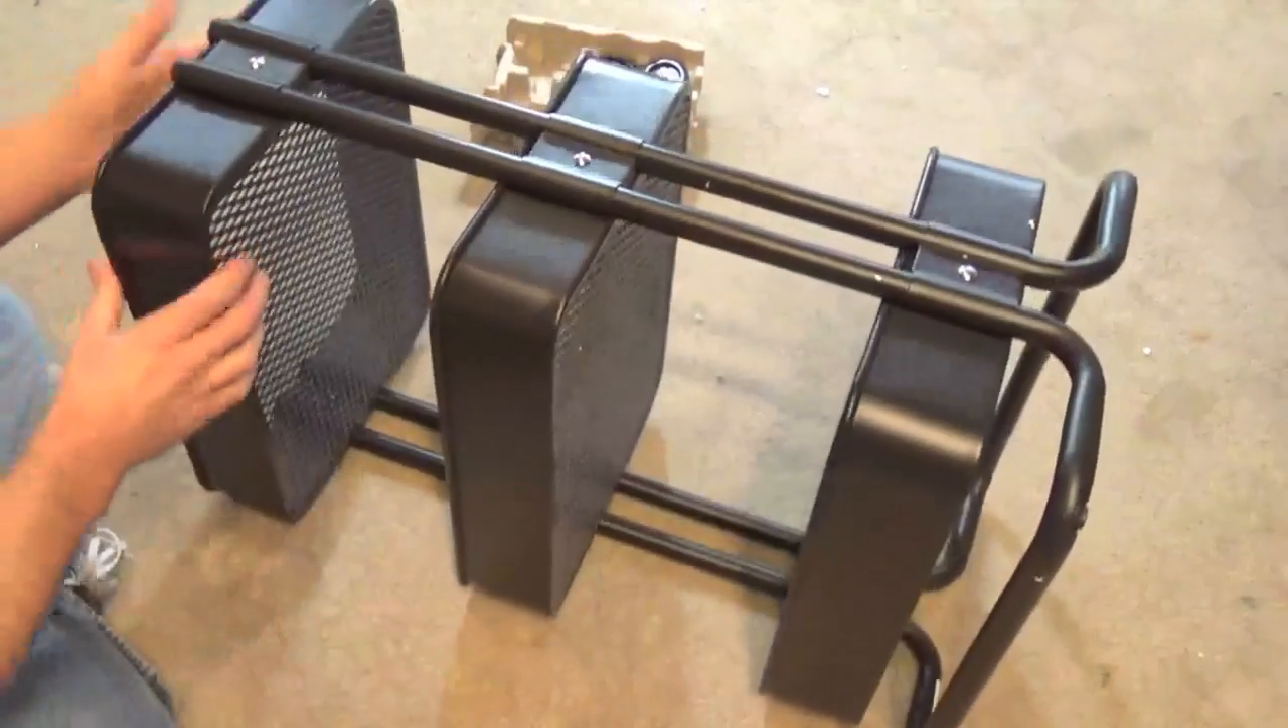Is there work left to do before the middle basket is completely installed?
No.